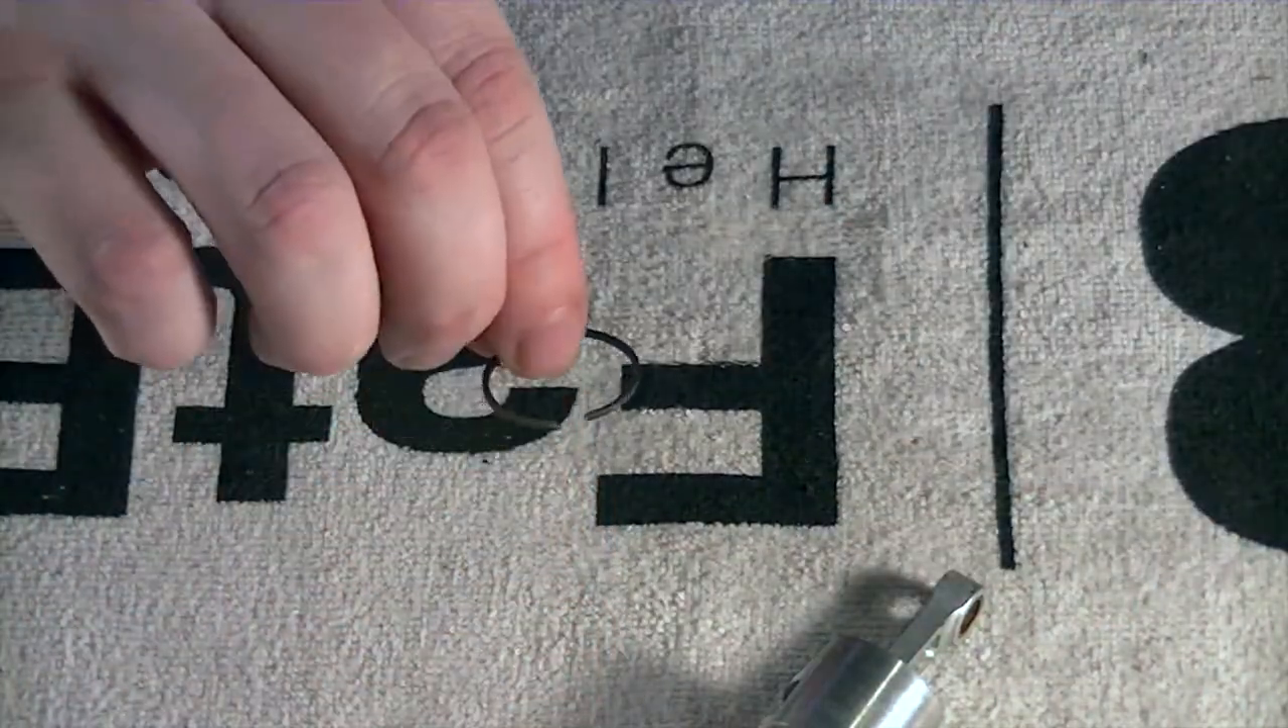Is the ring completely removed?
Yes.